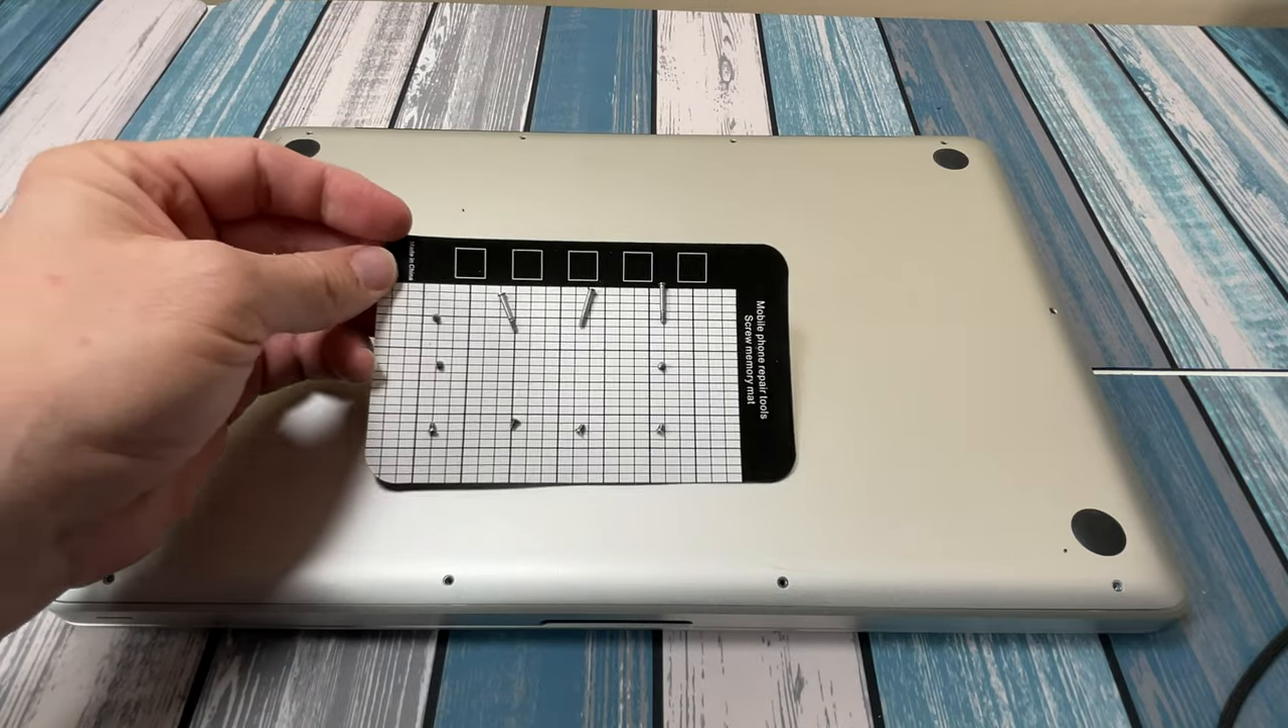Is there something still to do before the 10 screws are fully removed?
No.